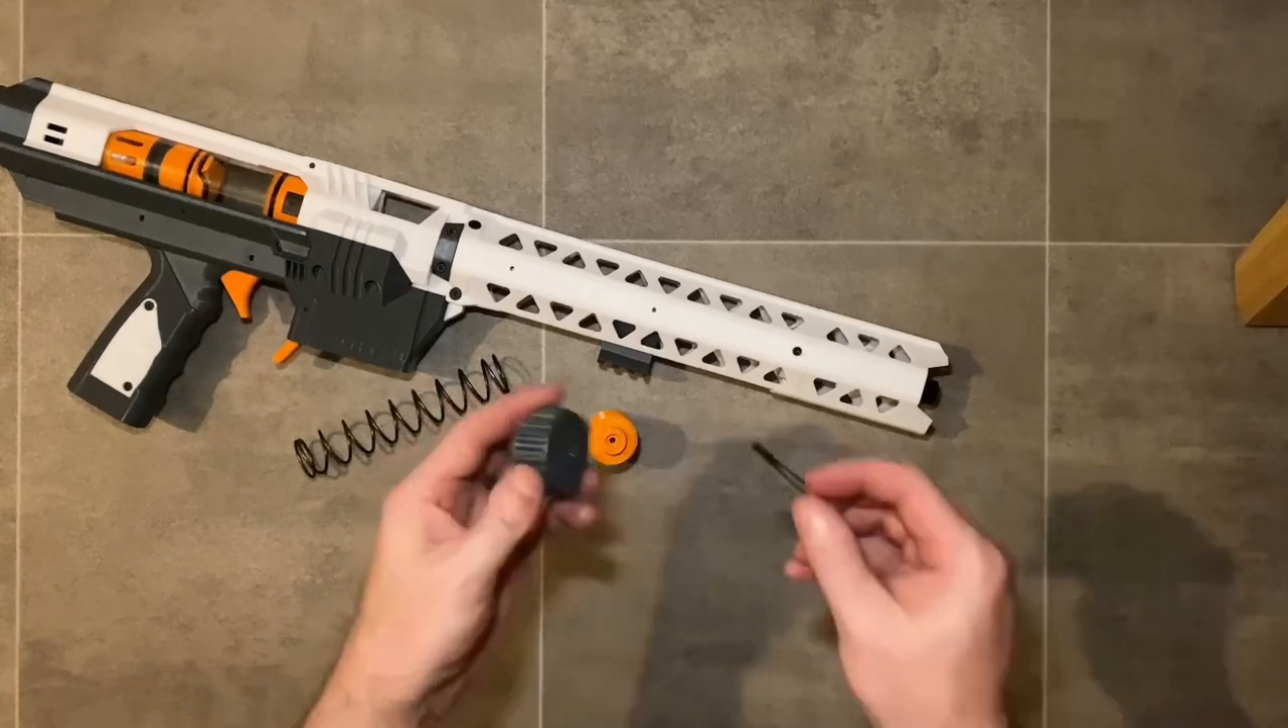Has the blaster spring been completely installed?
No.